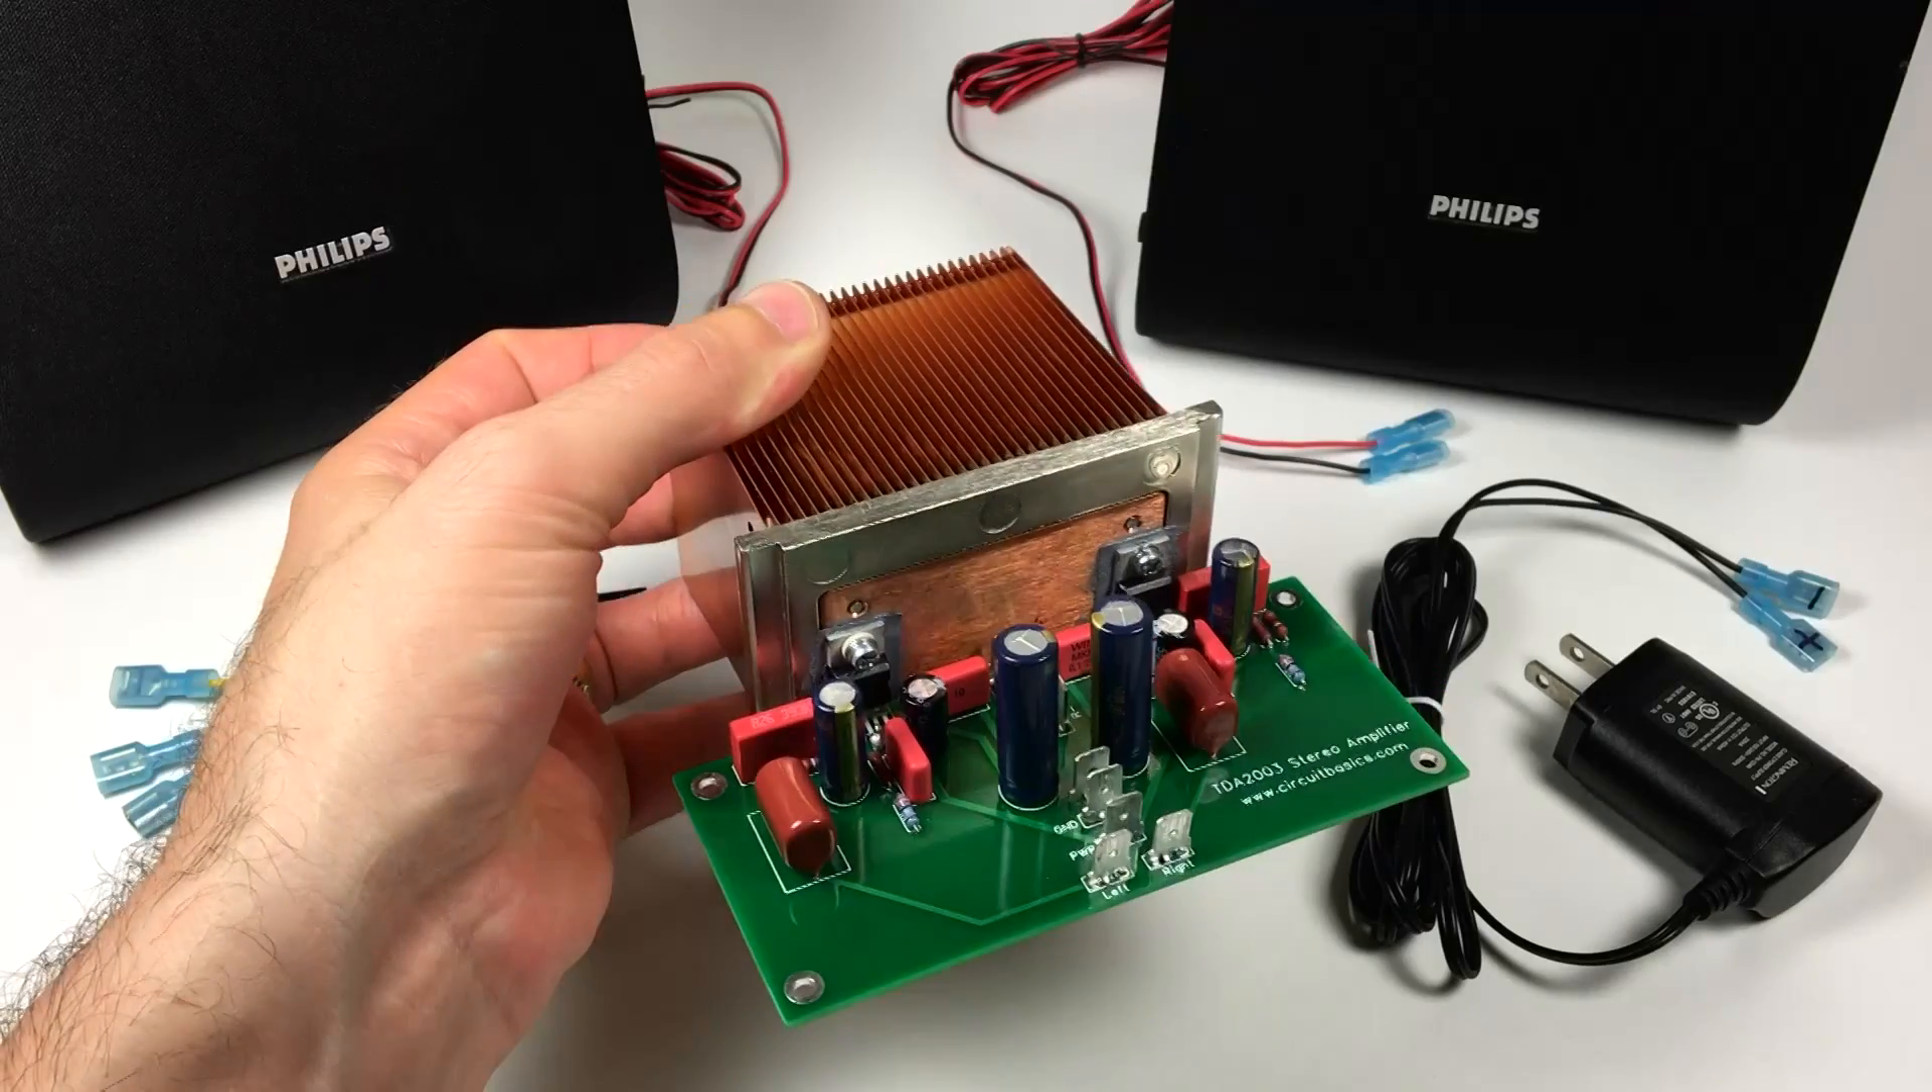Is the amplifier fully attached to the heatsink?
Yes.